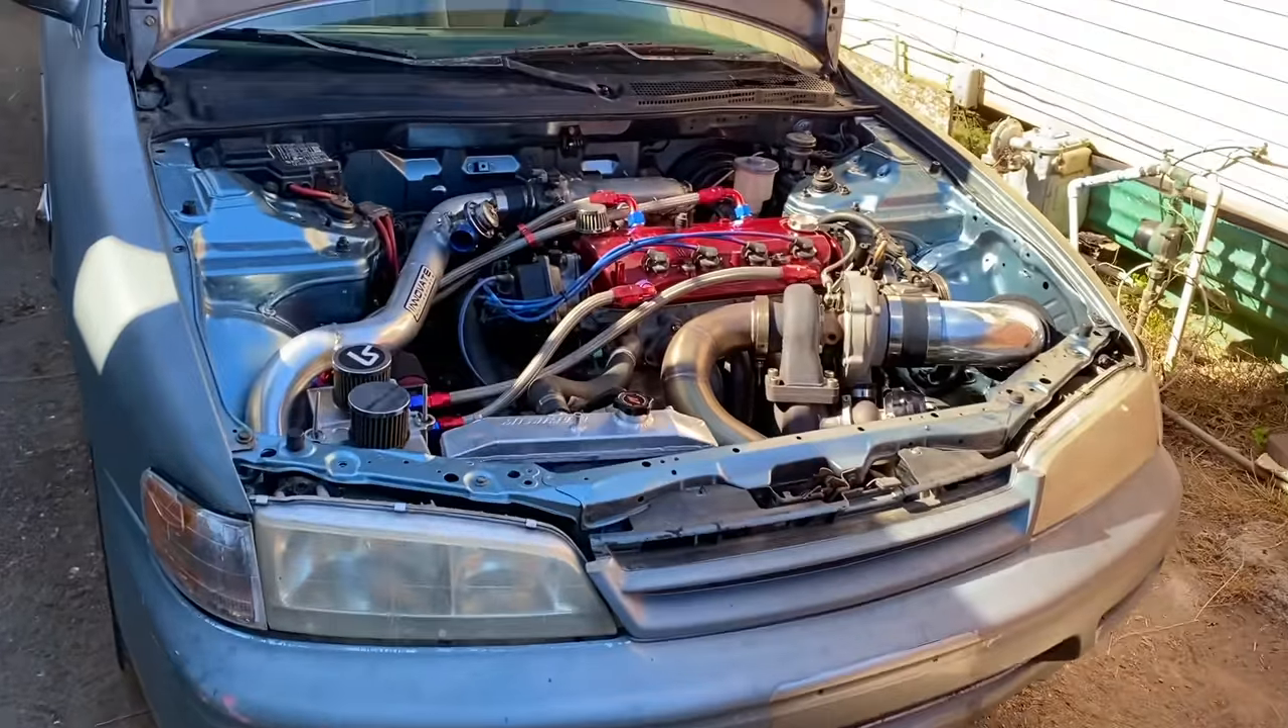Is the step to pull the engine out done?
No.